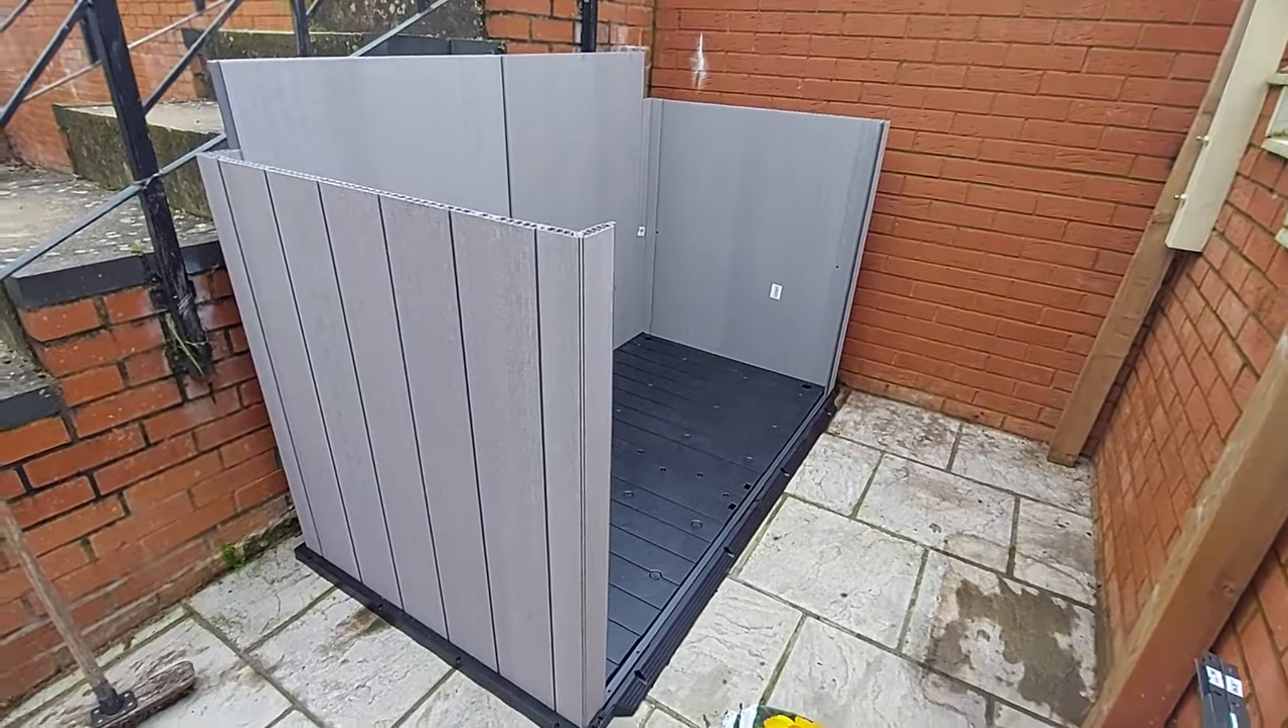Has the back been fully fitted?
Yes.